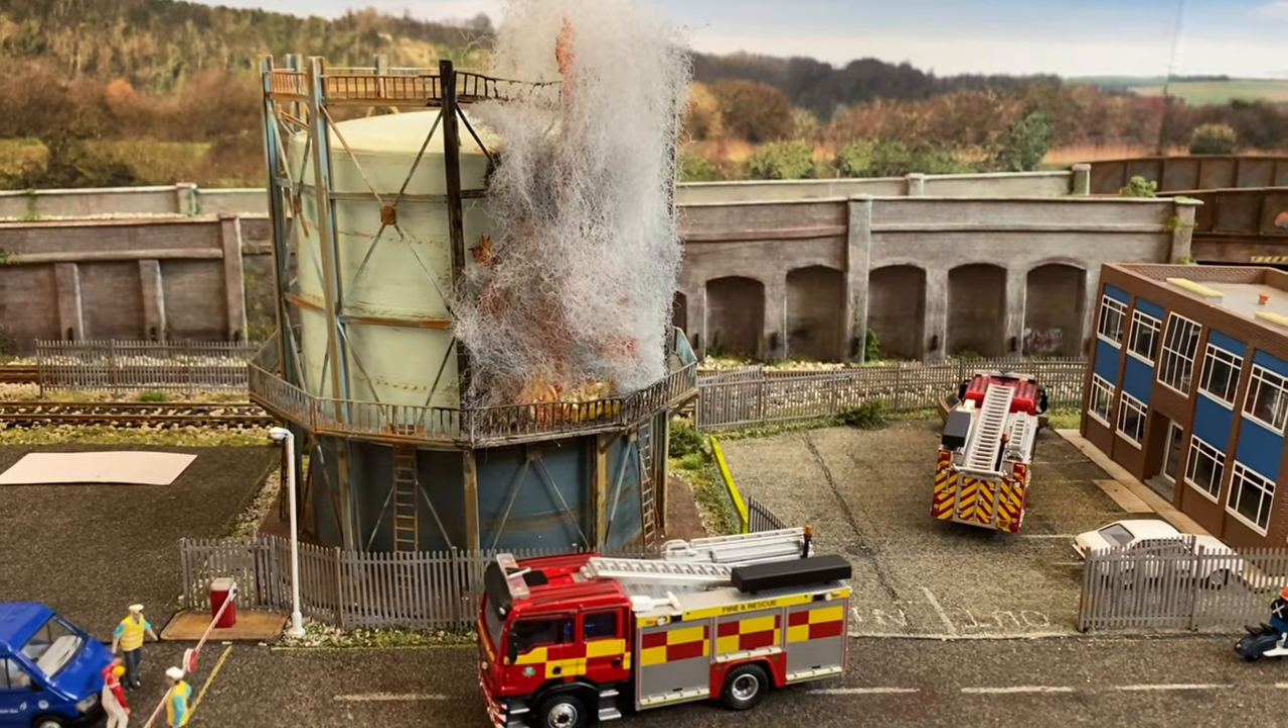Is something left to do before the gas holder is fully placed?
No.